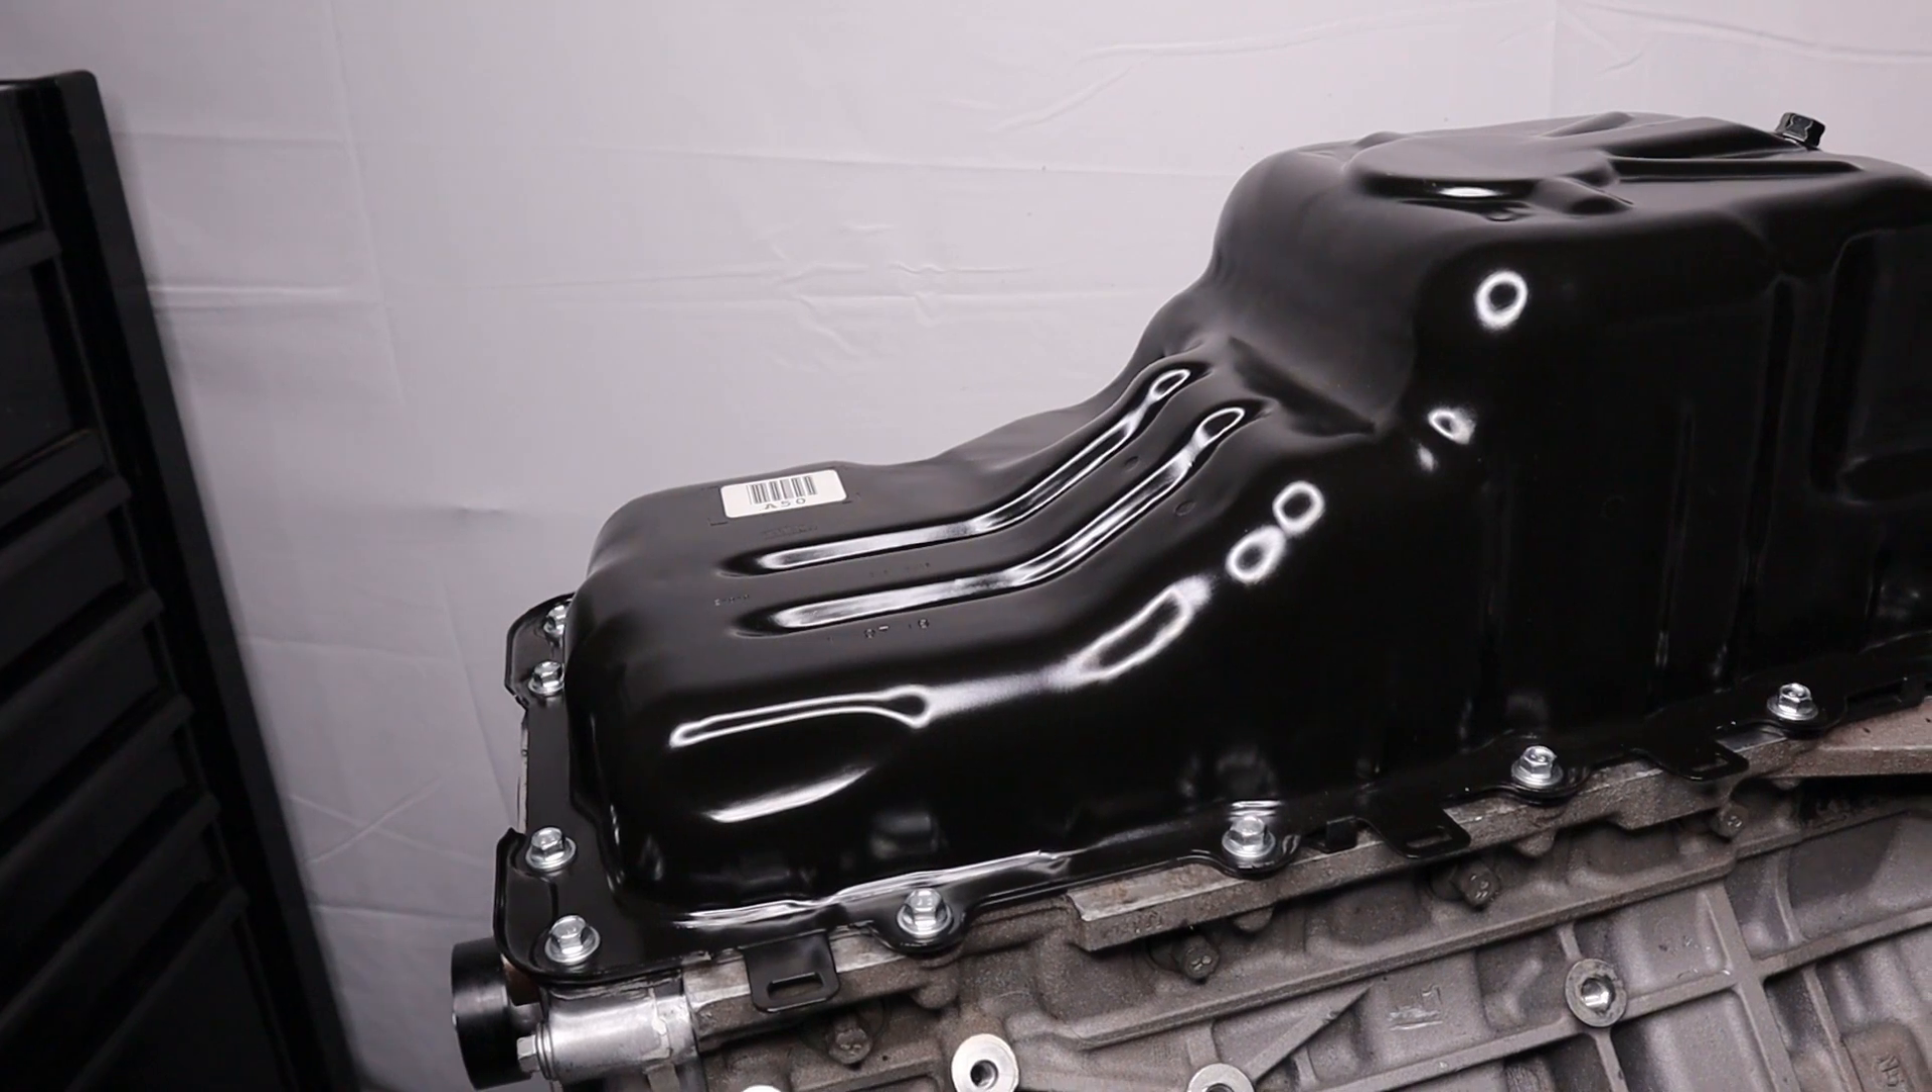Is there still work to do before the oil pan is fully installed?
No.